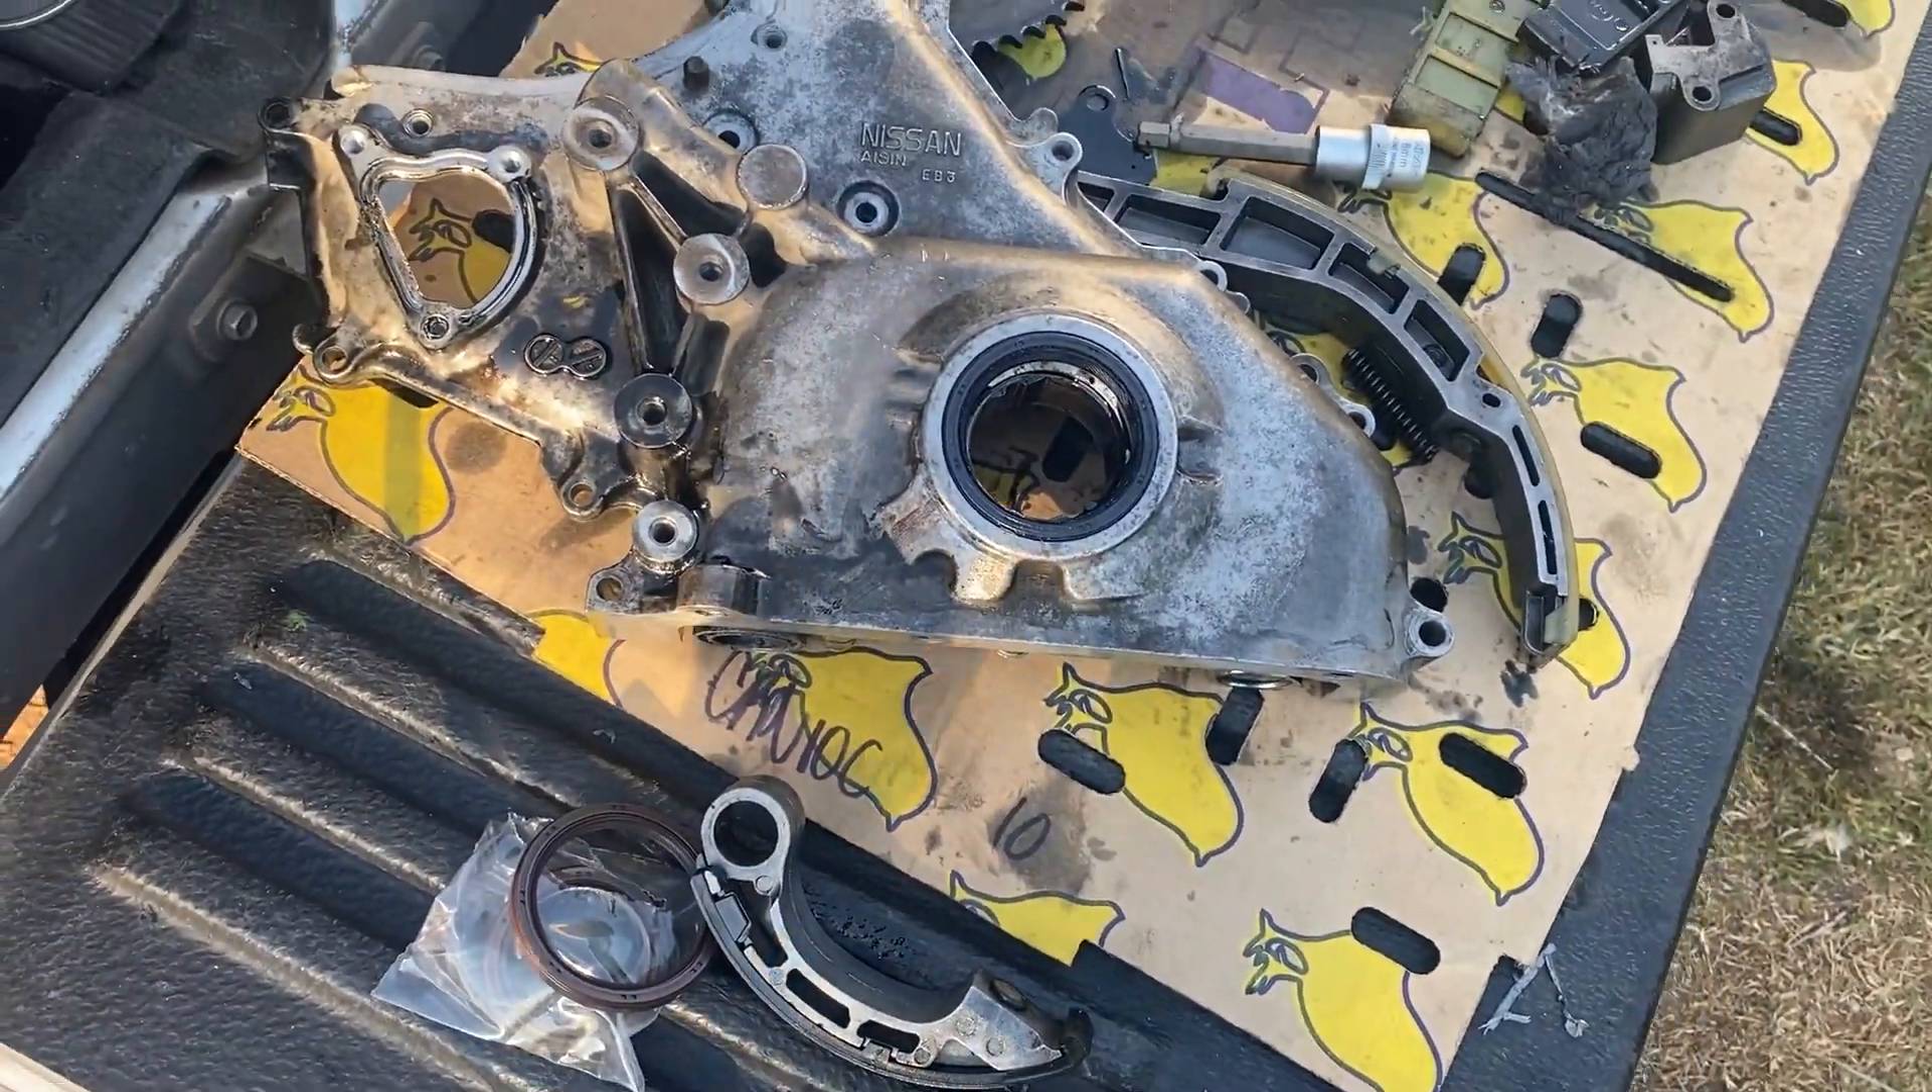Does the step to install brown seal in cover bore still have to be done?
Yes.